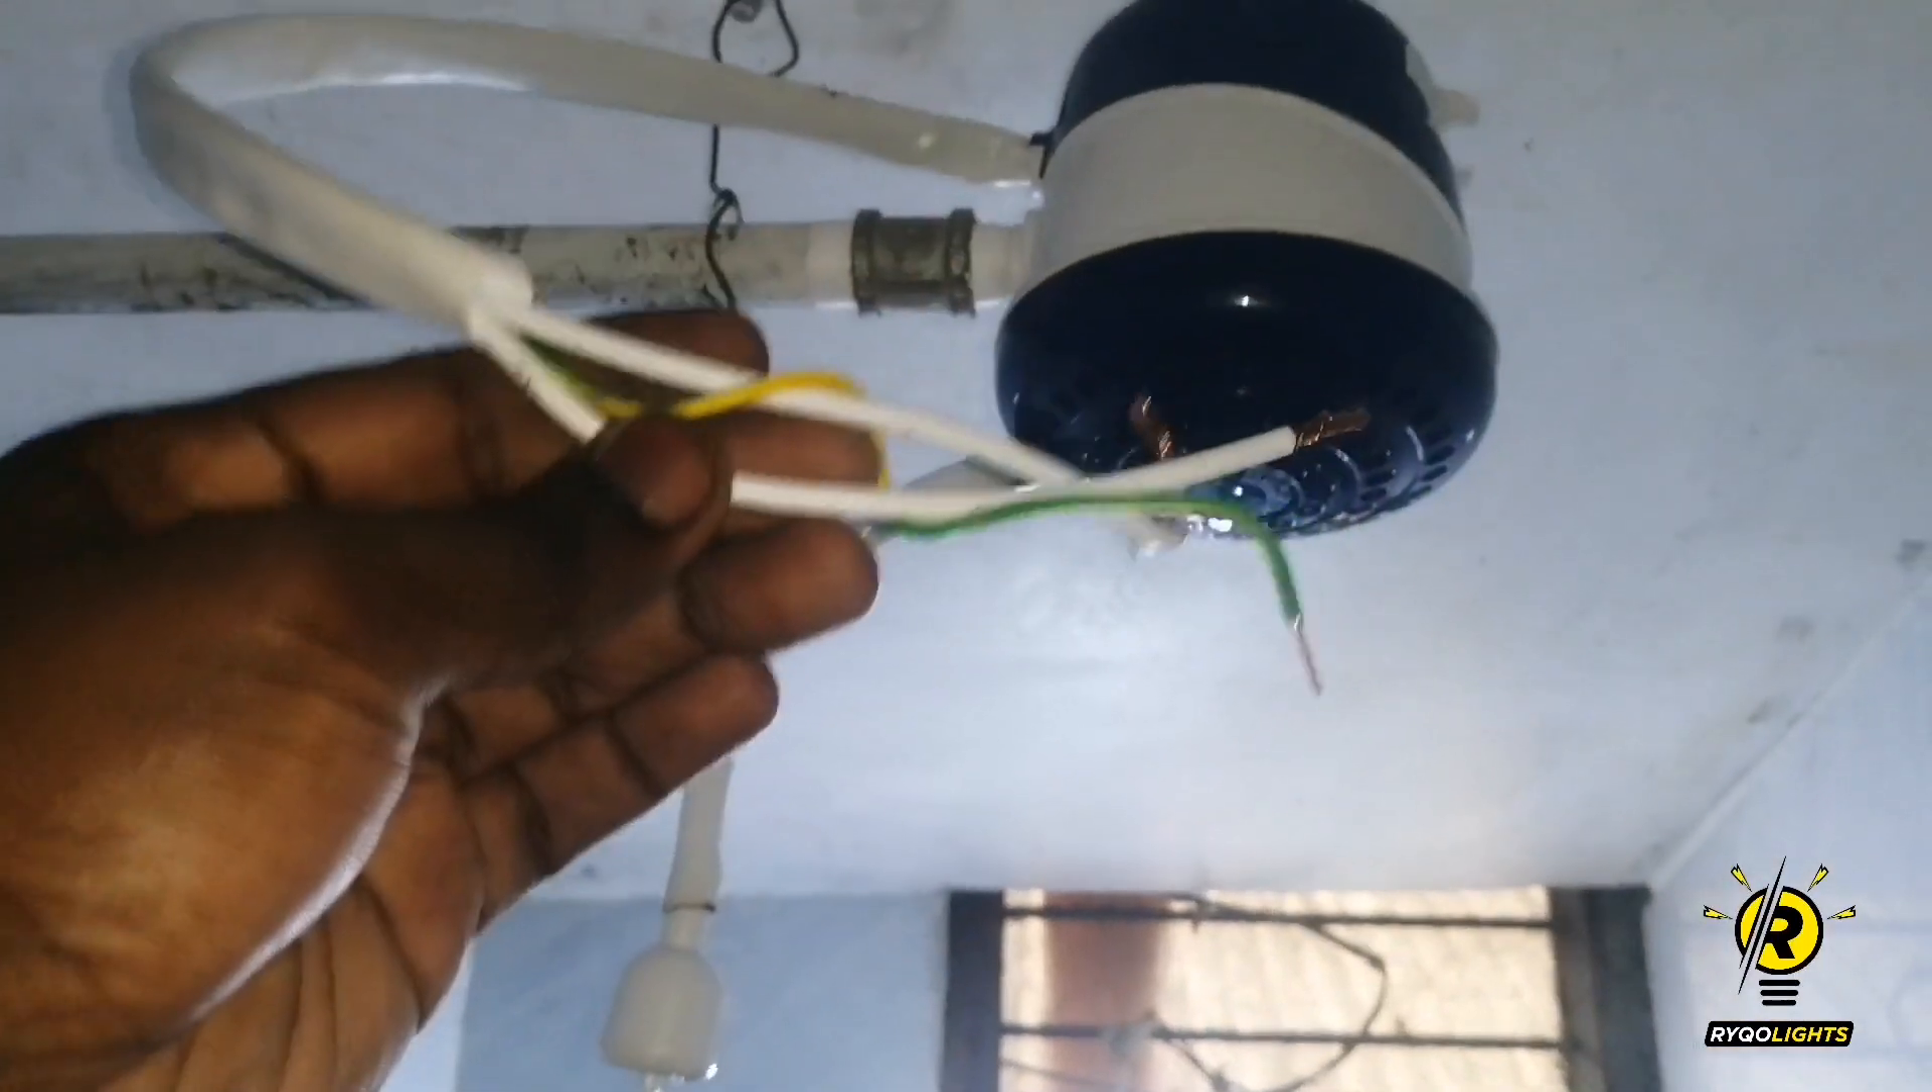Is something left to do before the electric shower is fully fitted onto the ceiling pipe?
No.